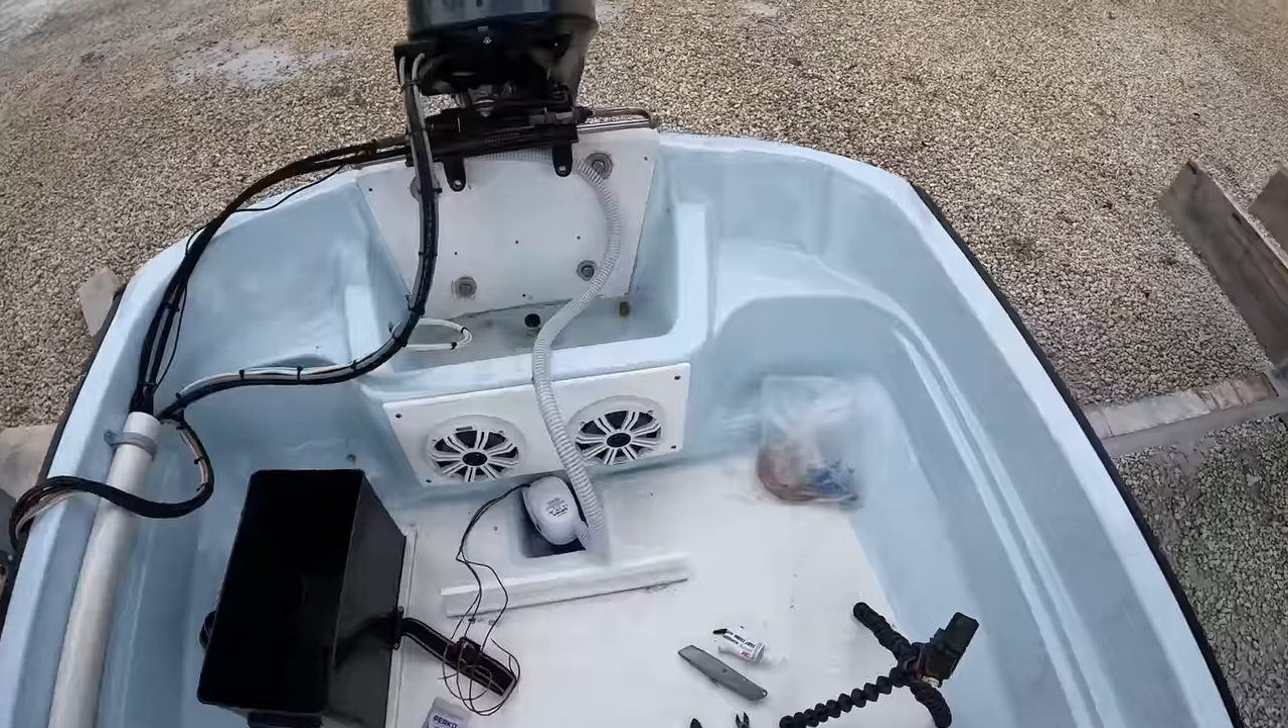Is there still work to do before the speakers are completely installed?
No.